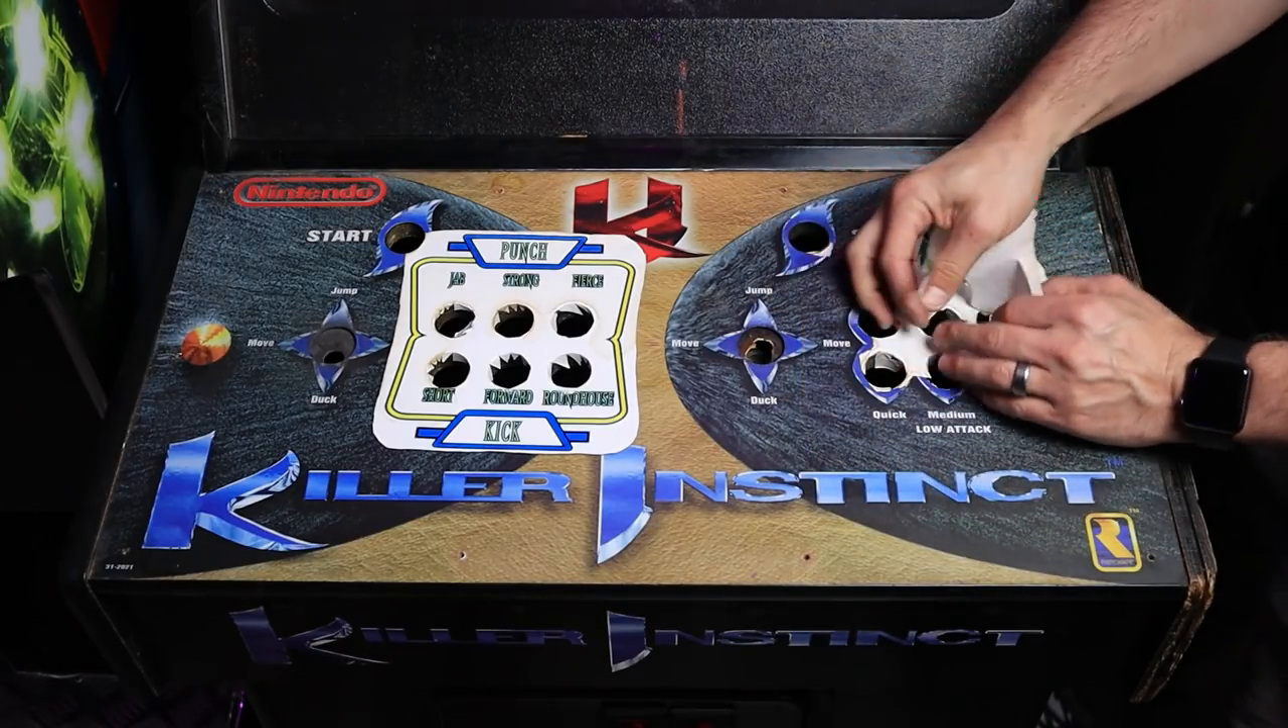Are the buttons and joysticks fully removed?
Yes.